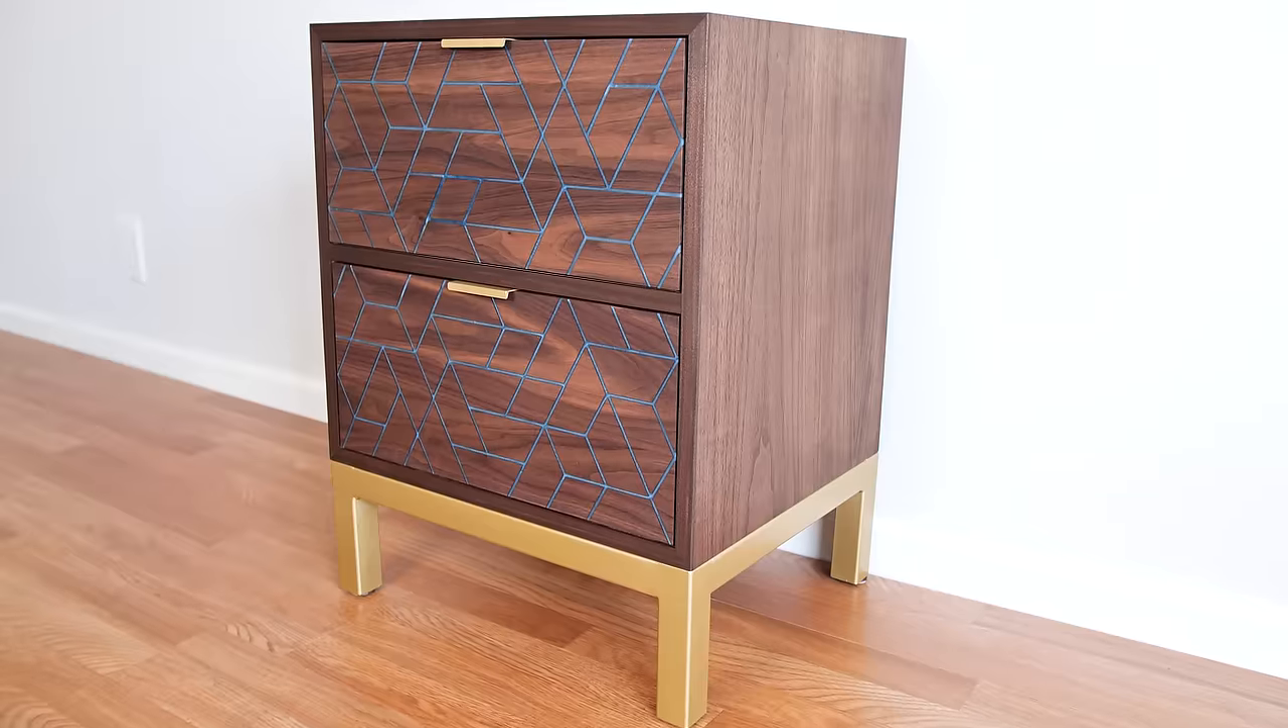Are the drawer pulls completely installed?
Yes.